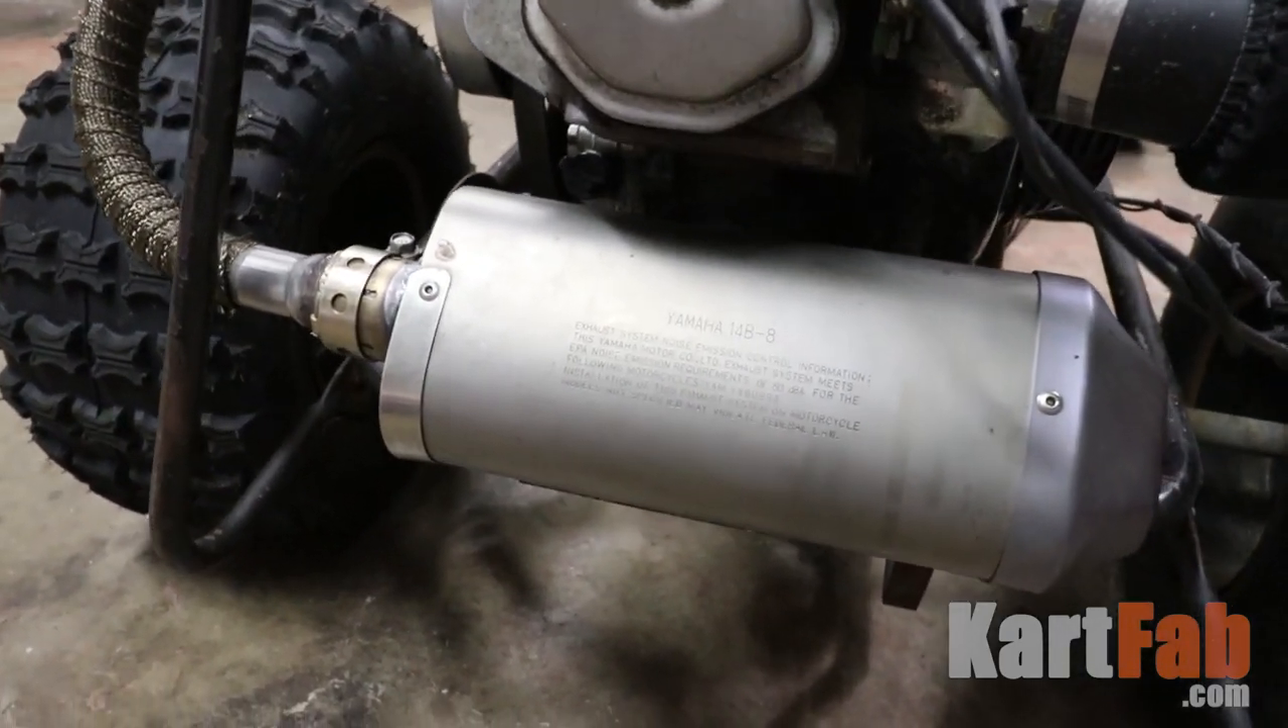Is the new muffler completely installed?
Yes.